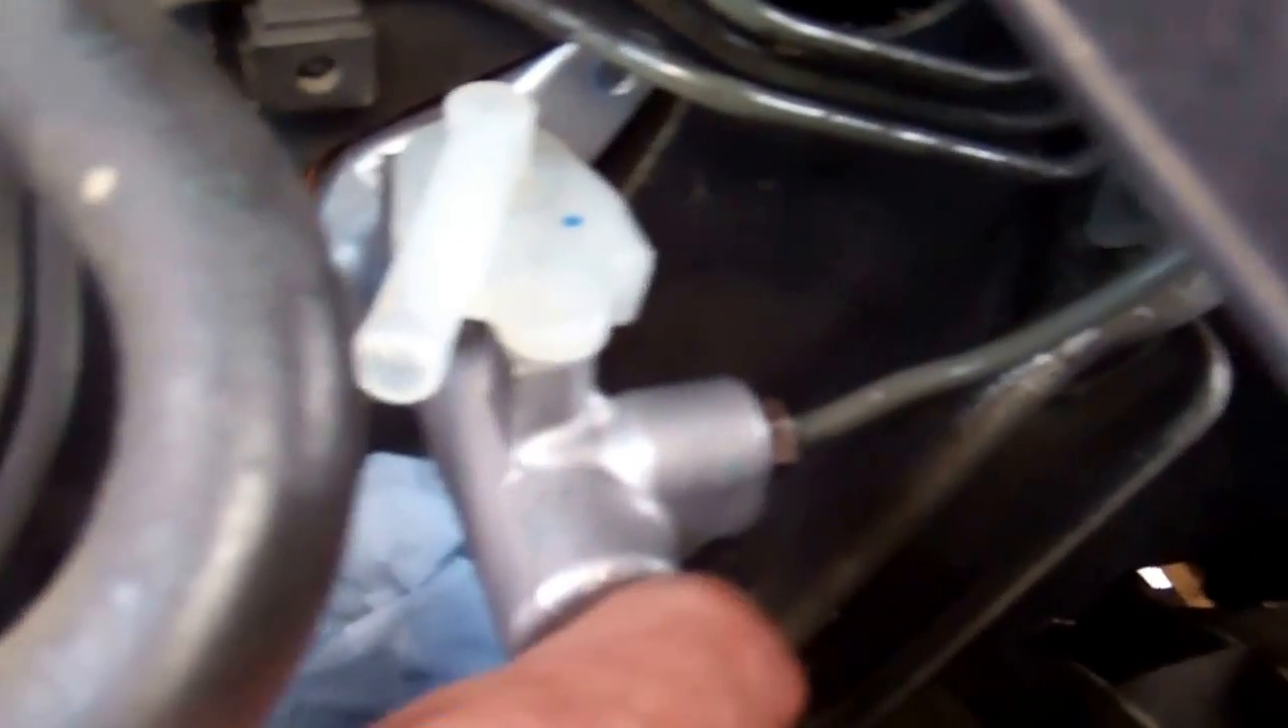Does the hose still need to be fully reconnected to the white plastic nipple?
Yes.